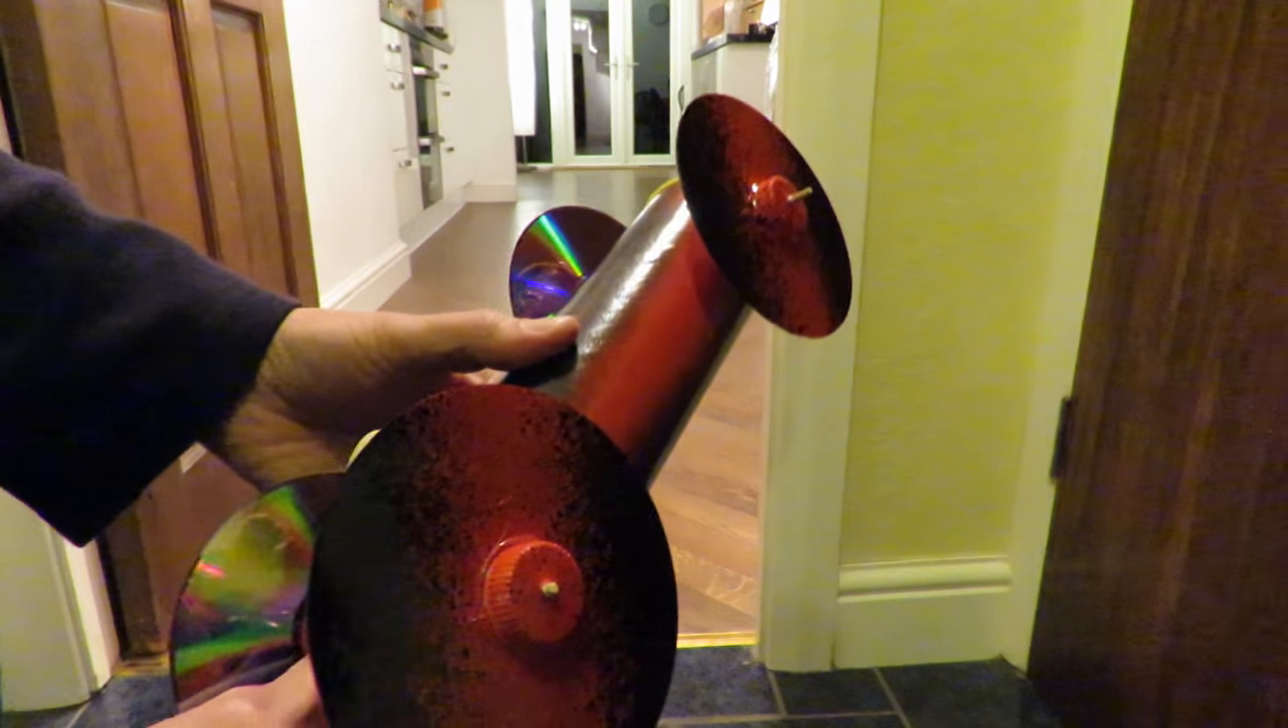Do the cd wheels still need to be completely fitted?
No.